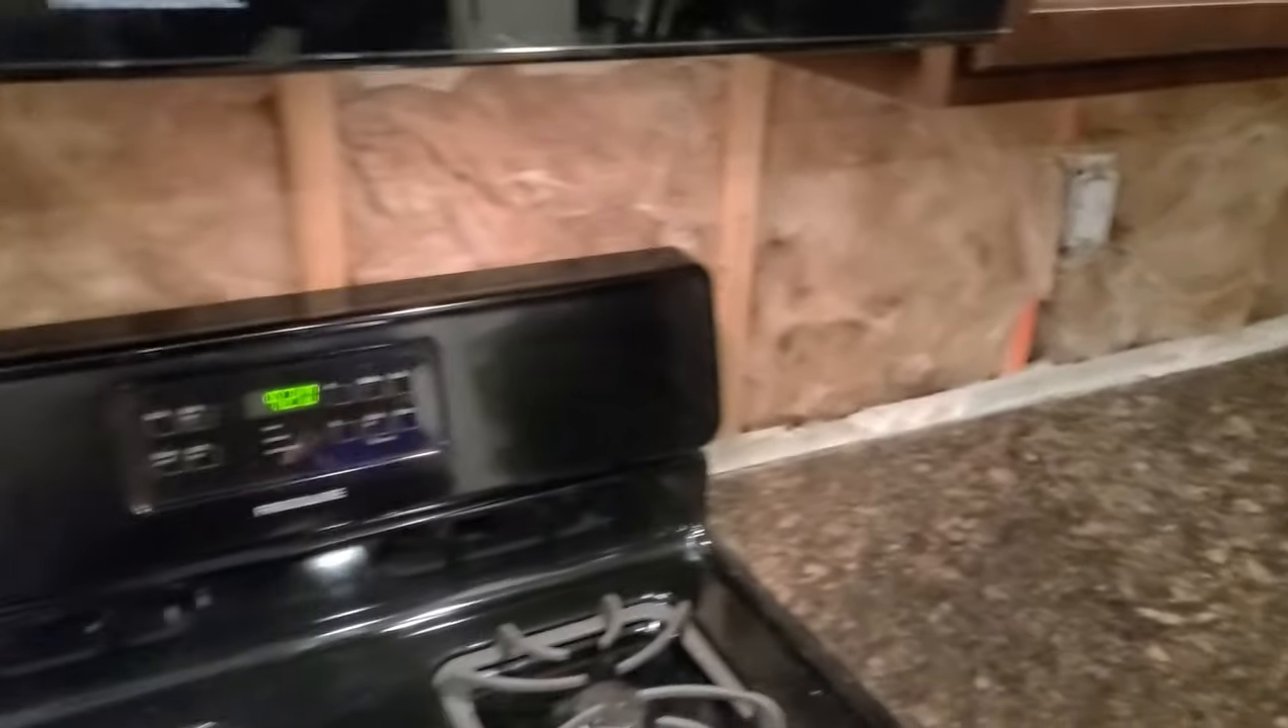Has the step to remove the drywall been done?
Yes.